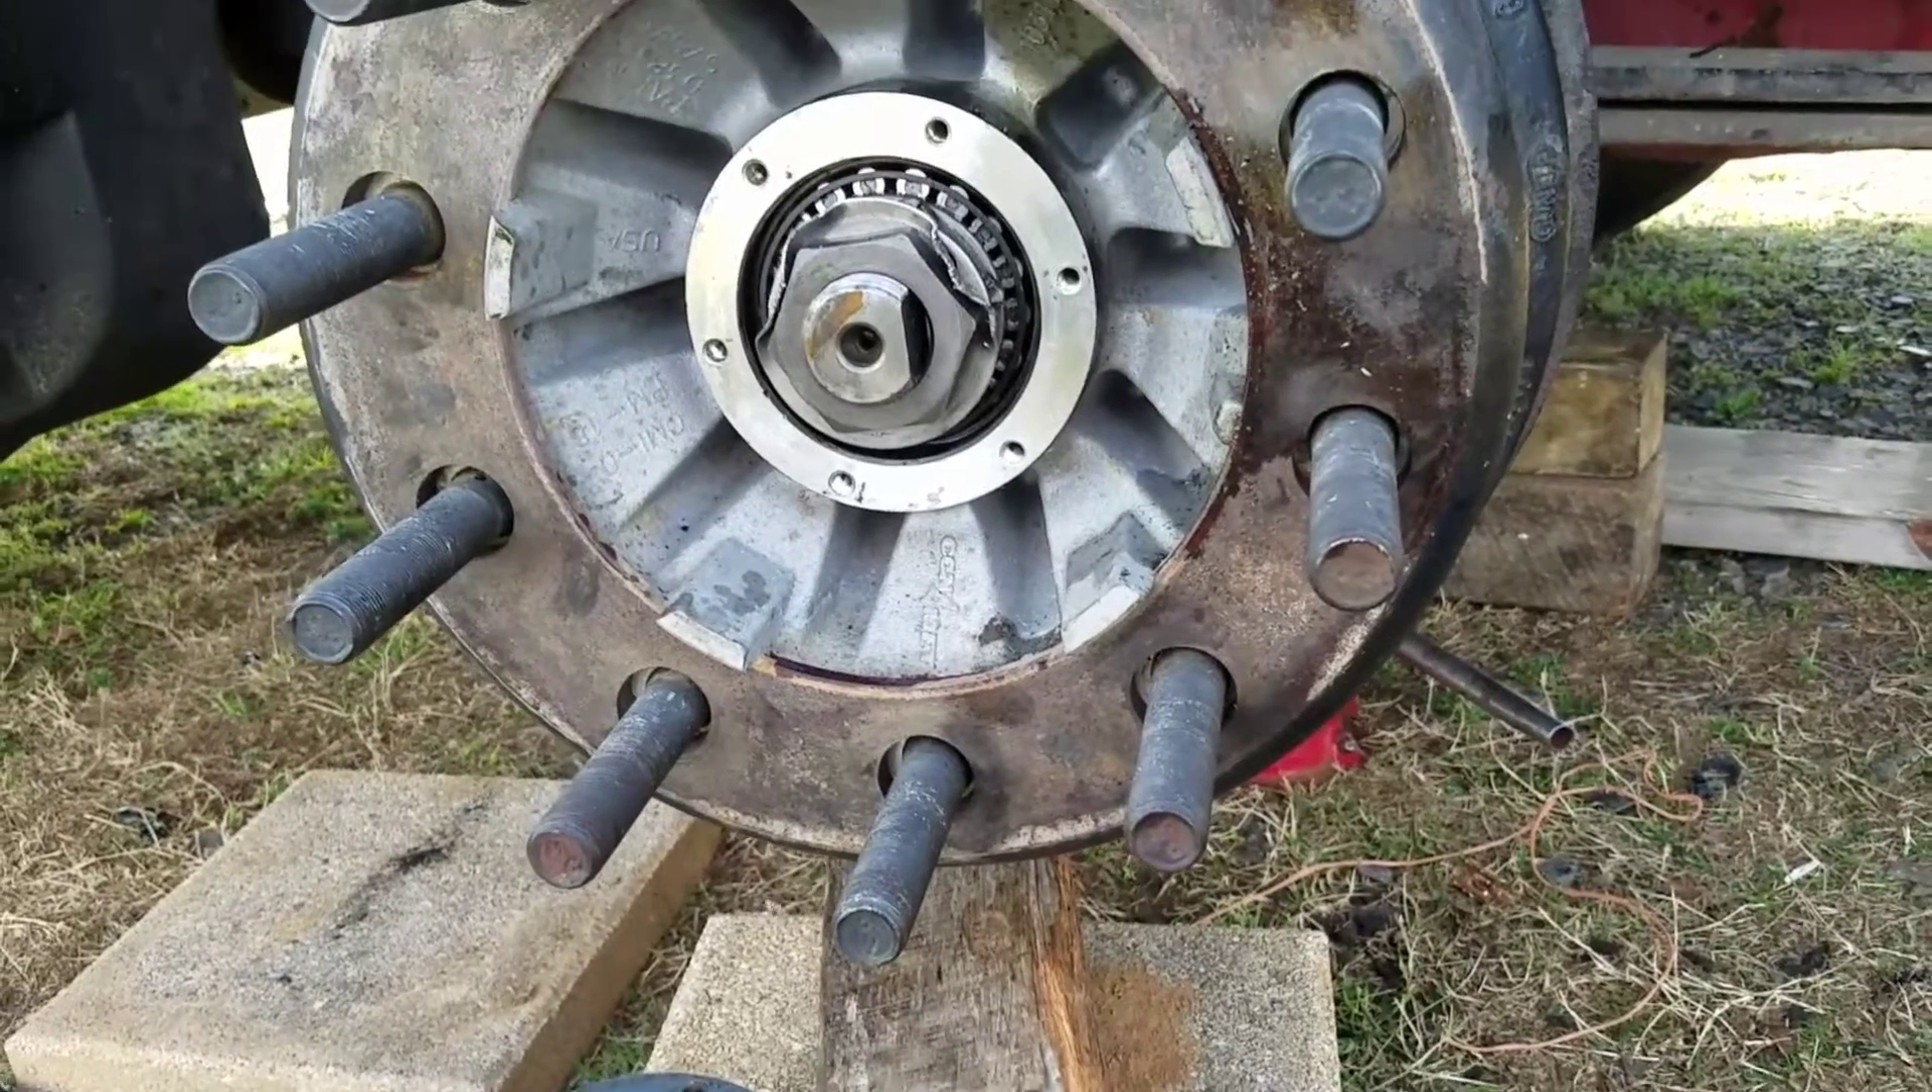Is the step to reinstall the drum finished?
Yes.